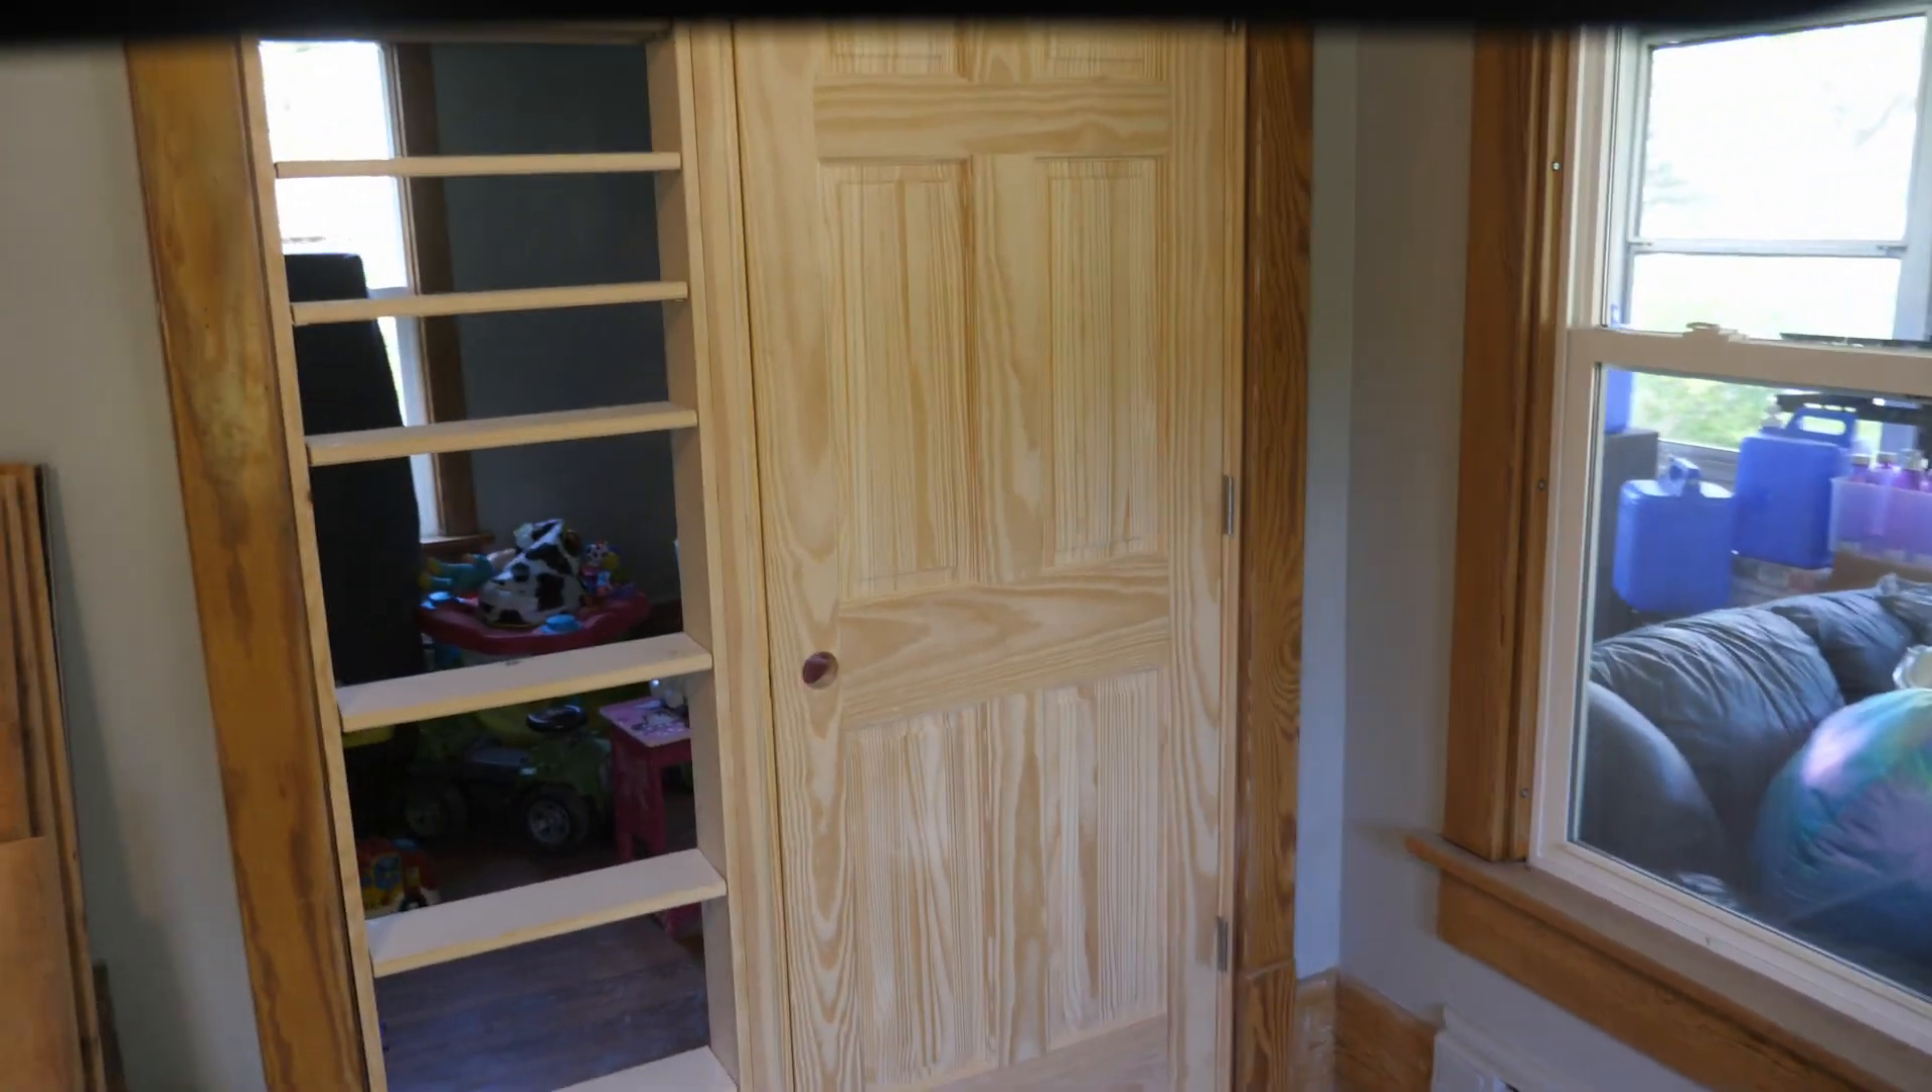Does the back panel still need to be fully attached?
Yes.